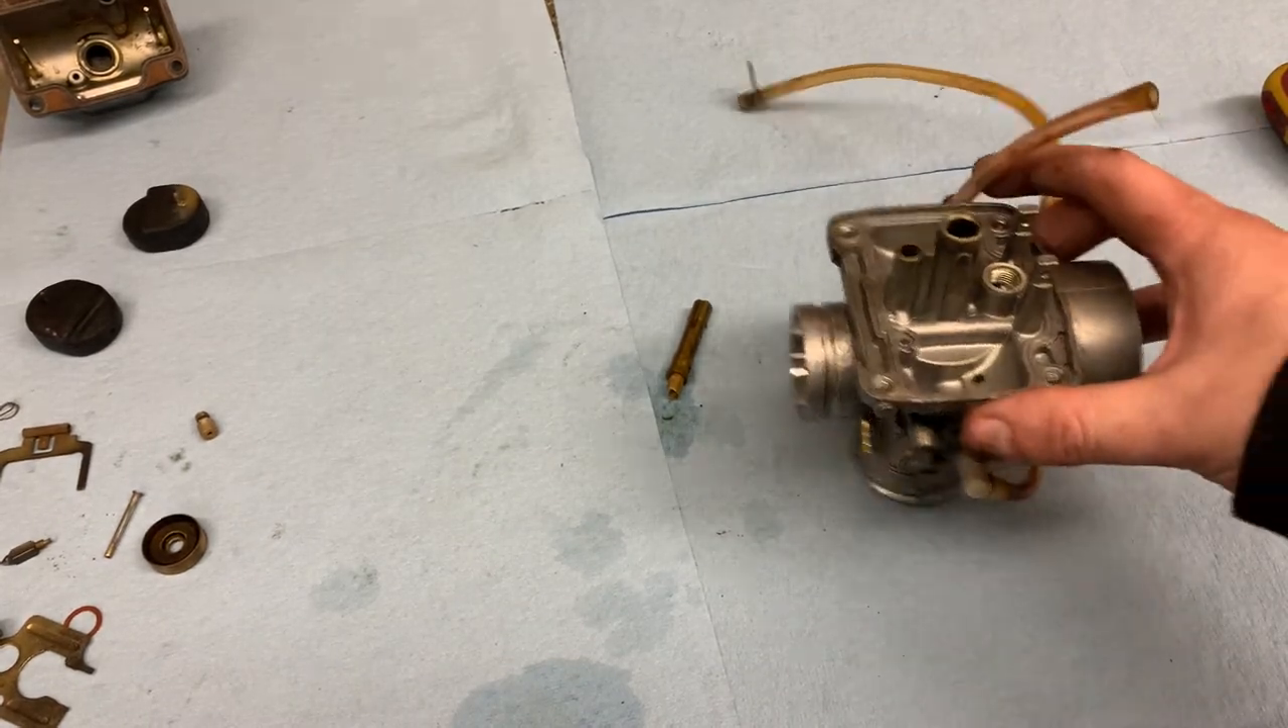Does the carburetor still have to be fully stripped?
Yes.